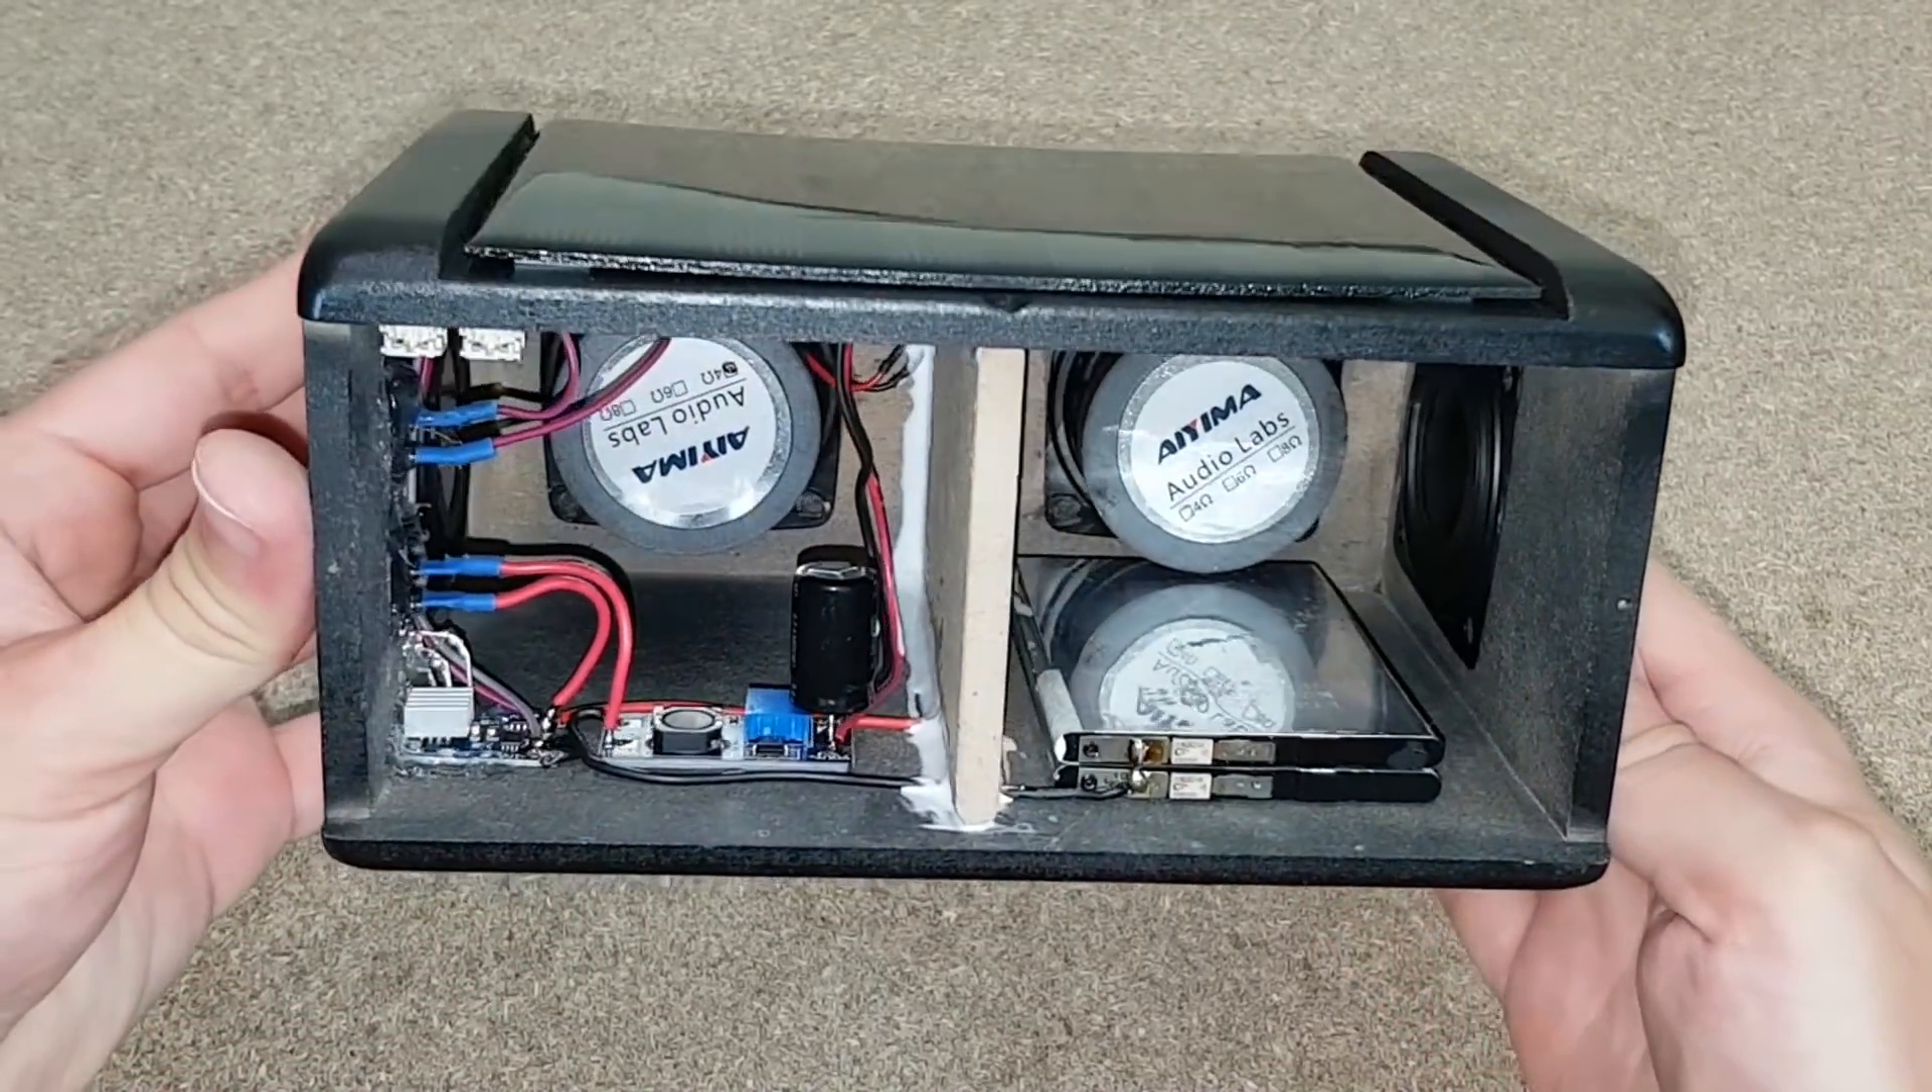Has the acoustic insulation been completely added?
No.